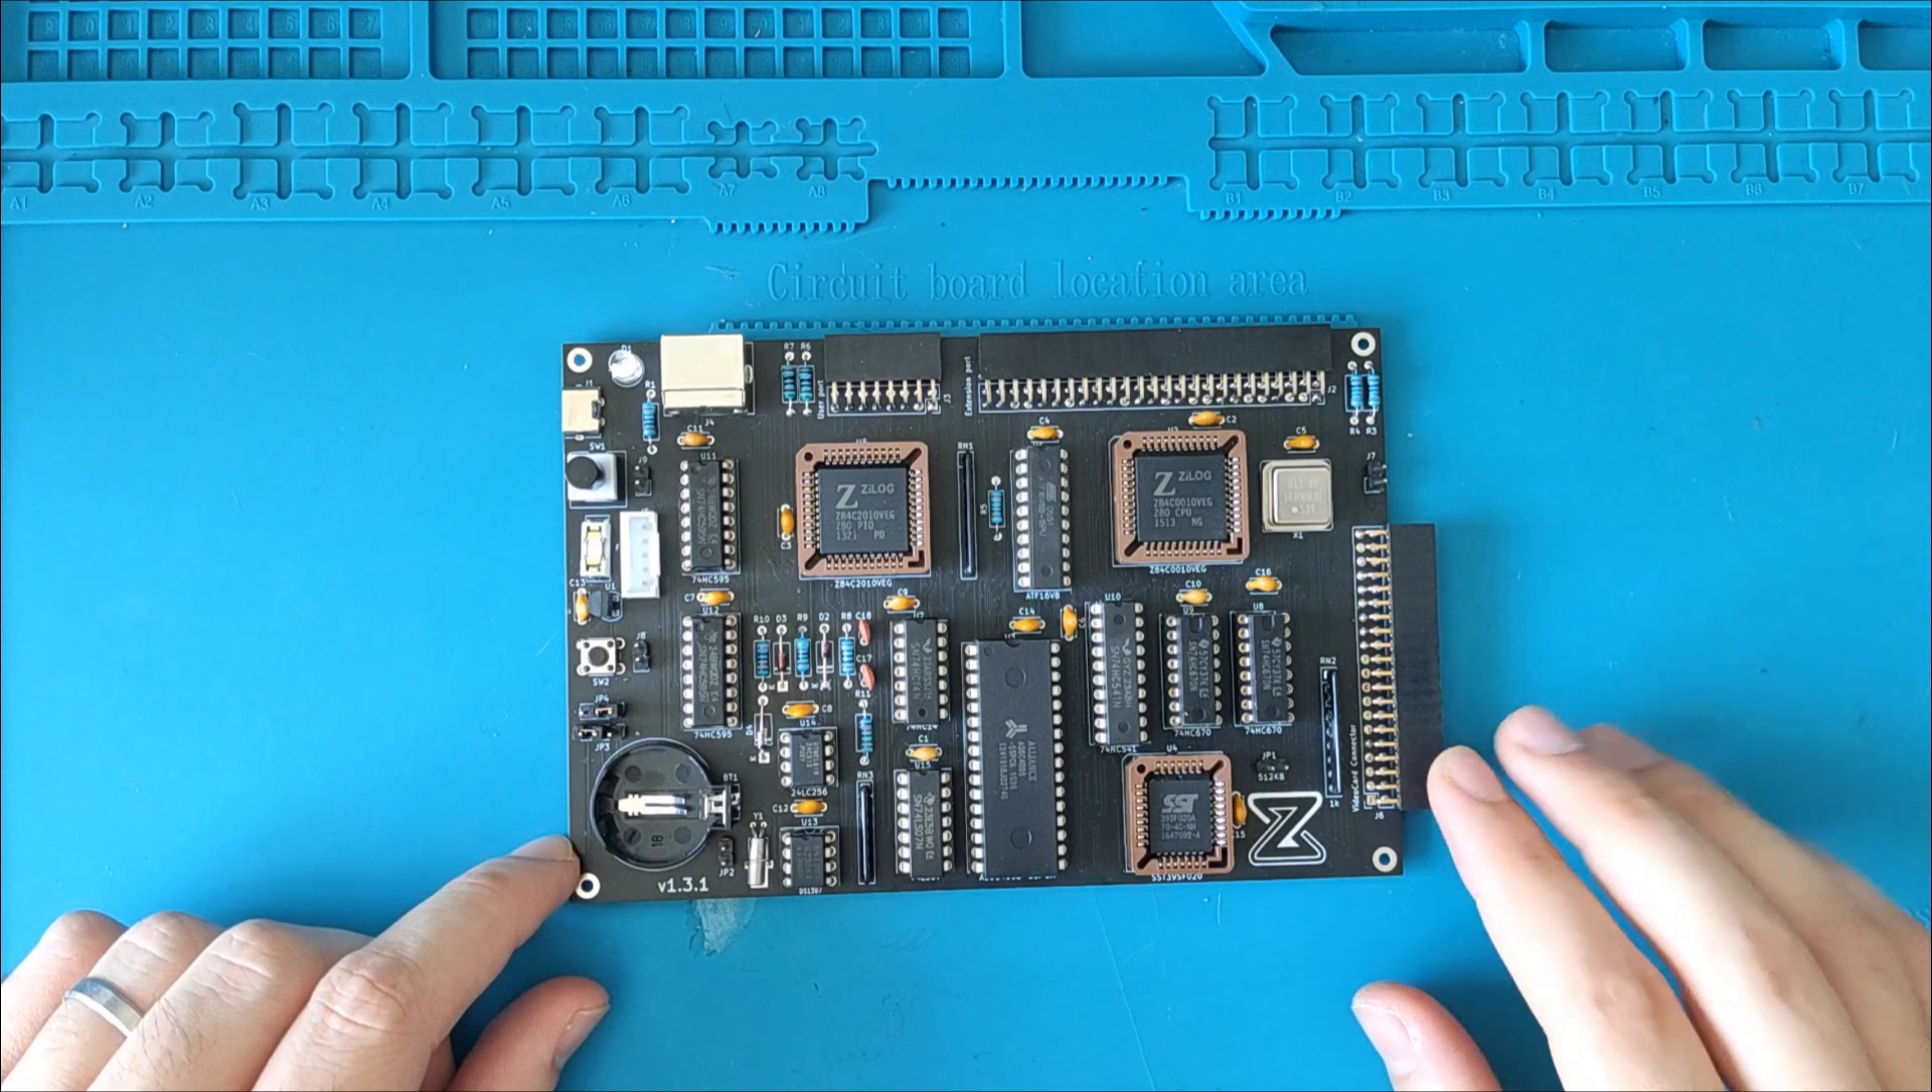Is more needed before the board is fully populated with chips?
No.